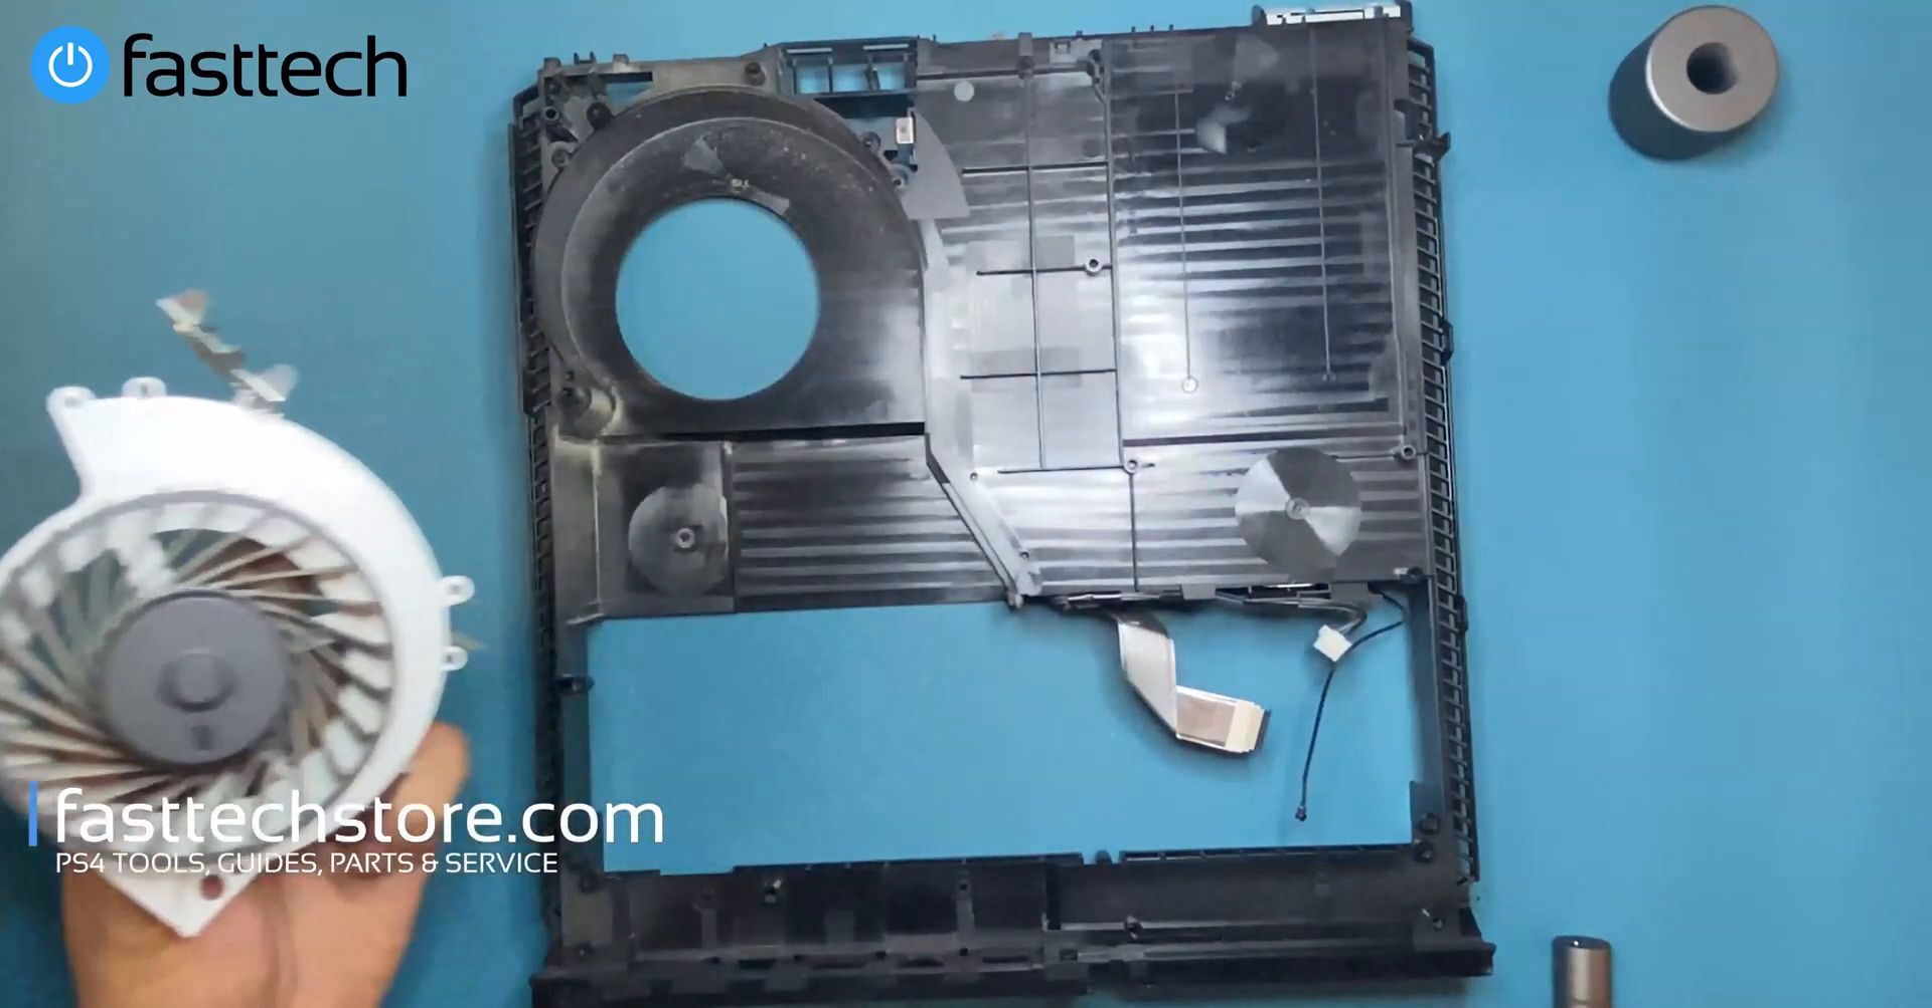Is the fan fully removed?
Yes.